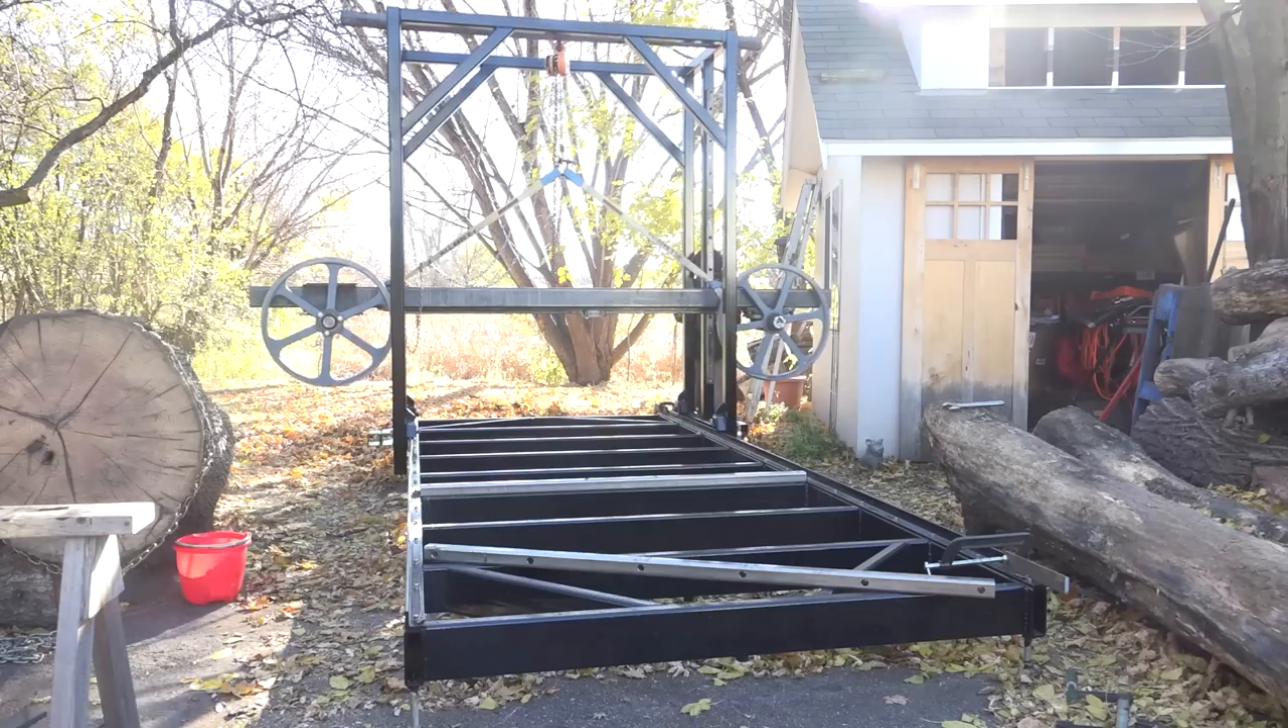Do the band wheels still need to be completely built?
No.